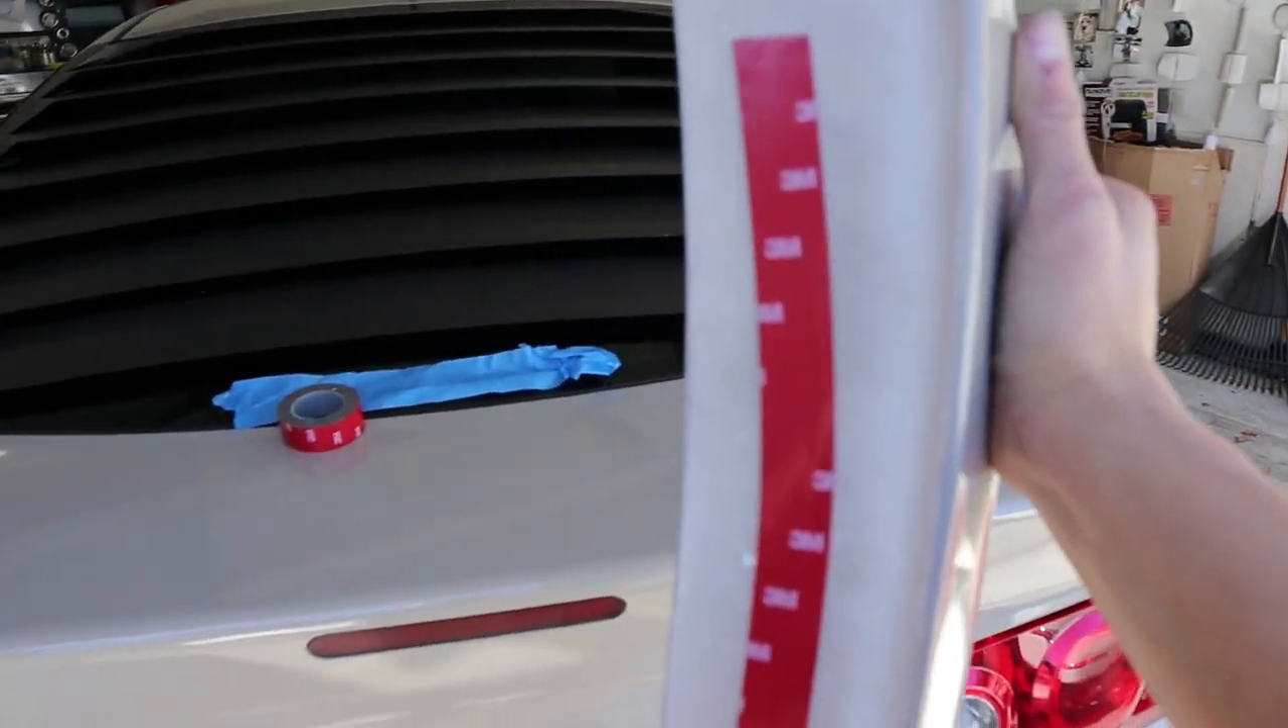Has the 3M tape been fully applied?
Yes.